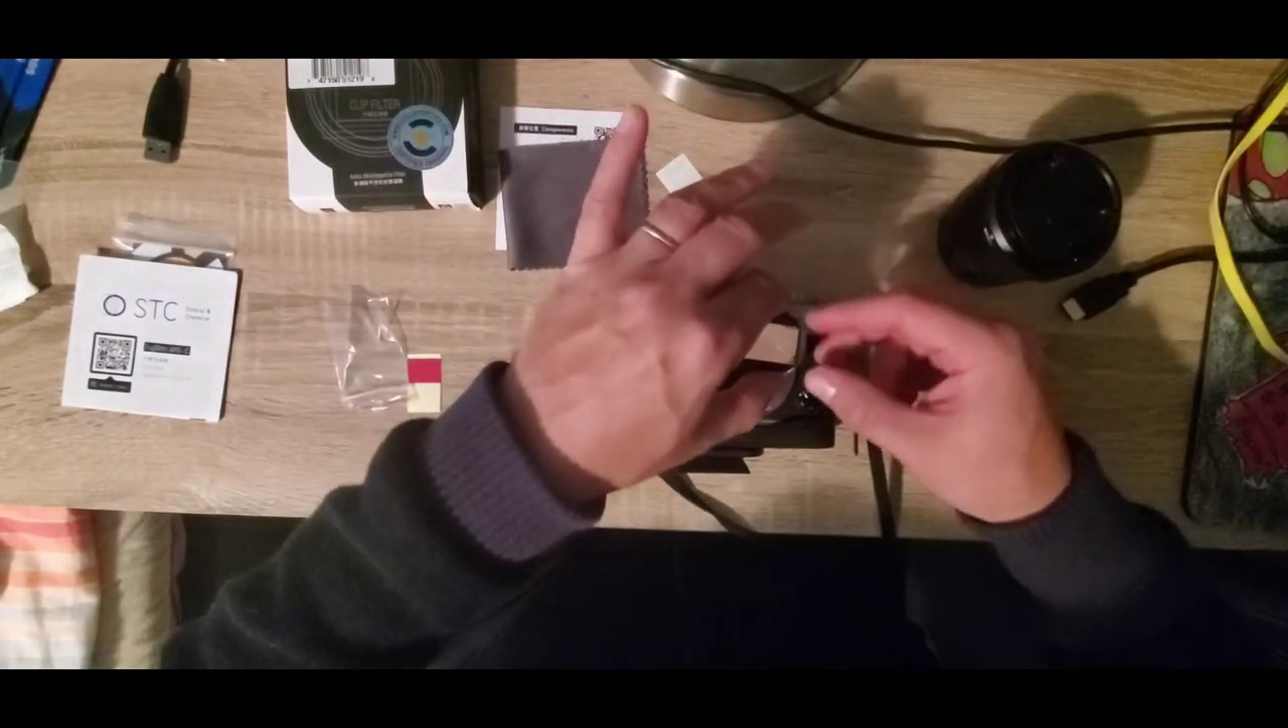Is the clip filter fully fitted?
No.